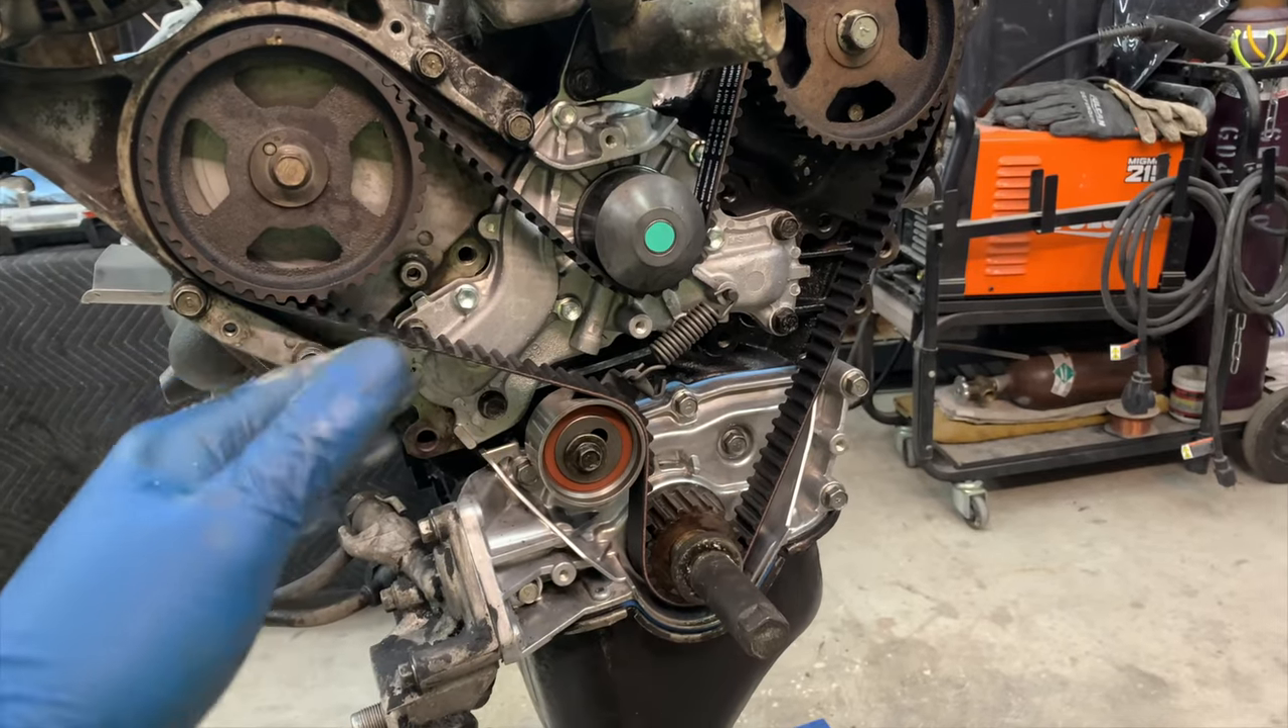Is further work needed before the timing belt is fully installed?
No.